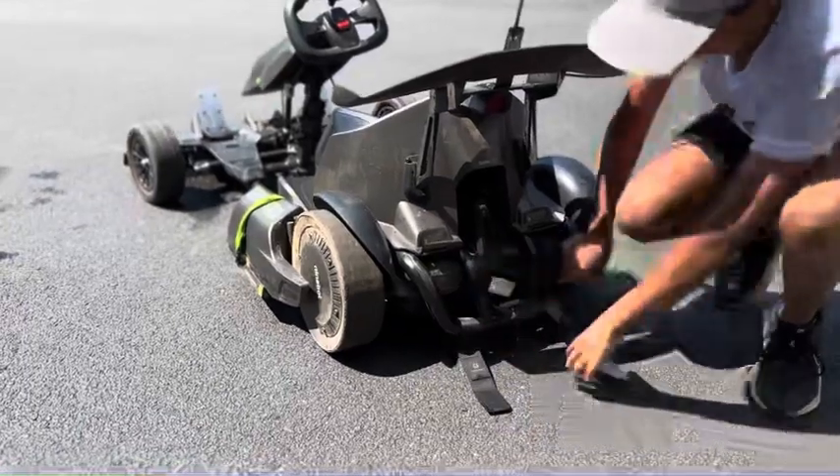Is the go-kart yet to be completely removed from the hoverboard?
Yes.